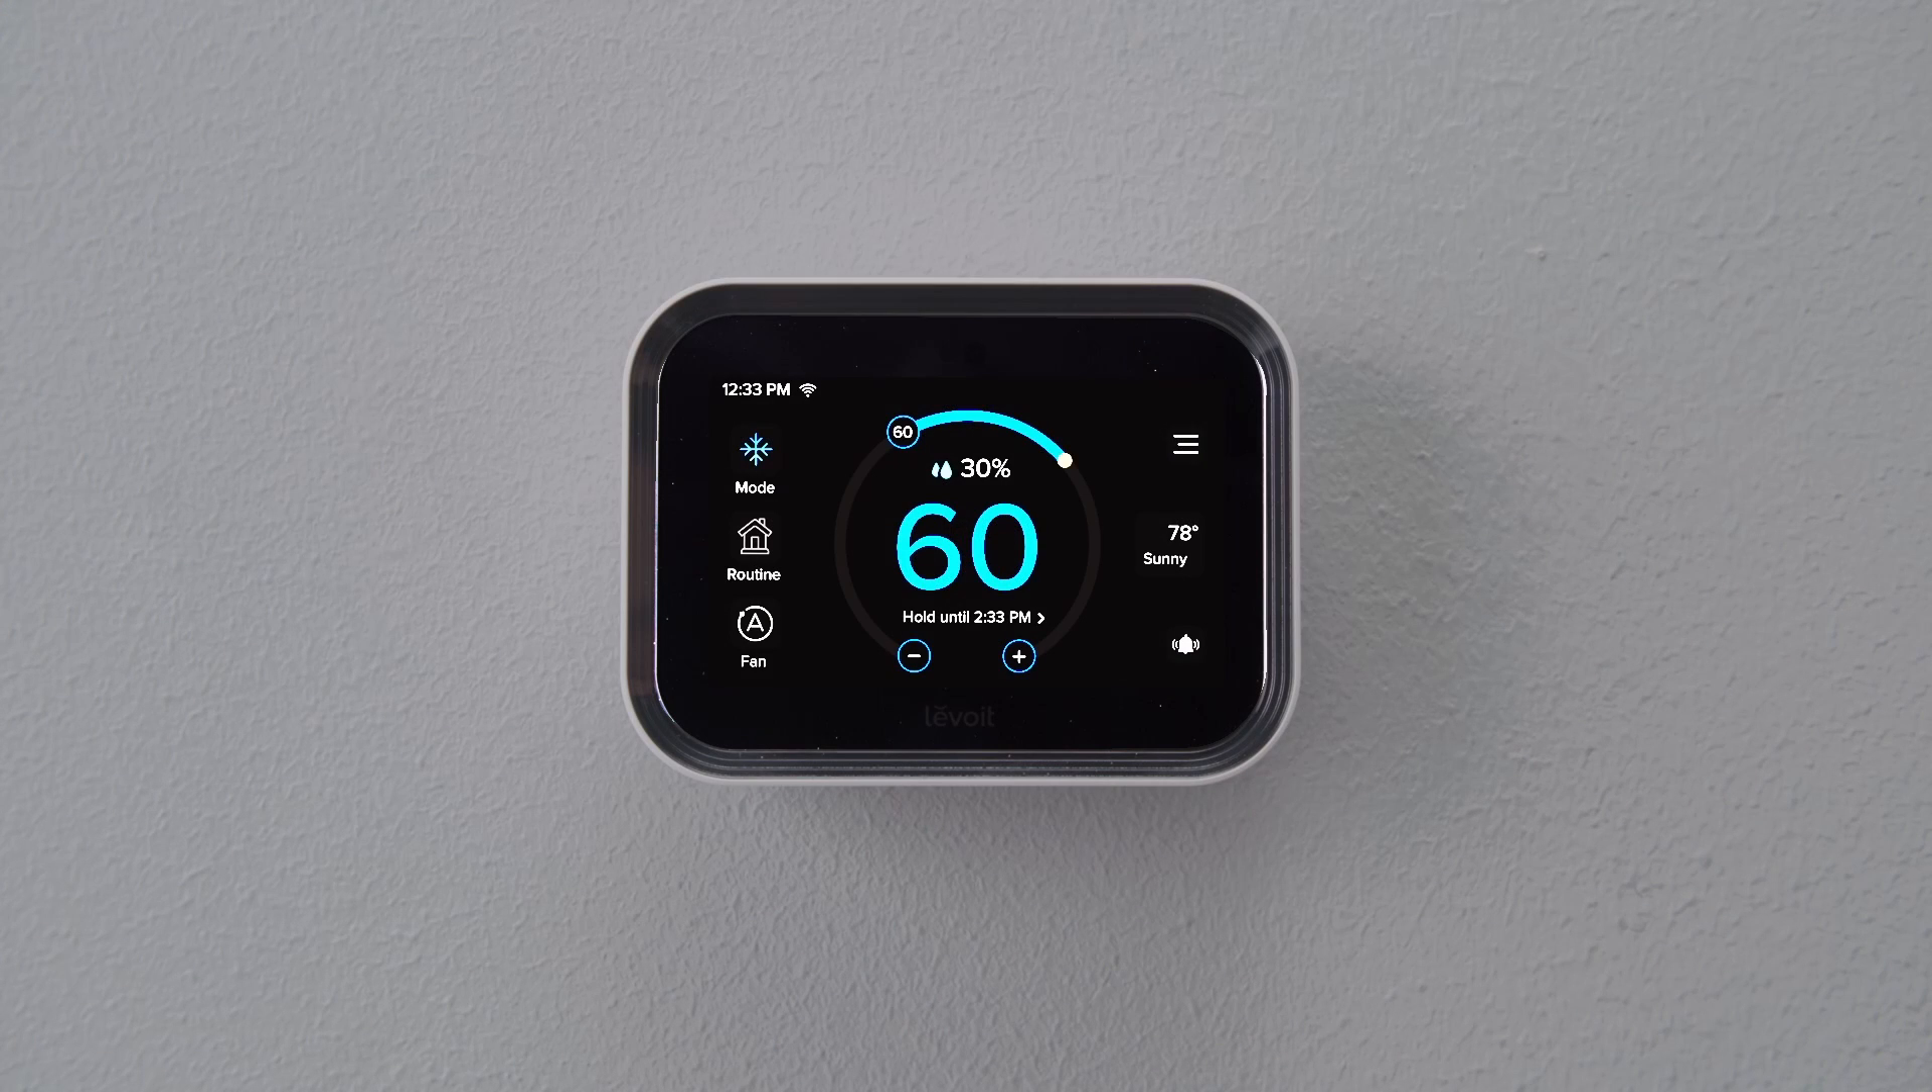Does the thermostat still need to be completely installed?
No.